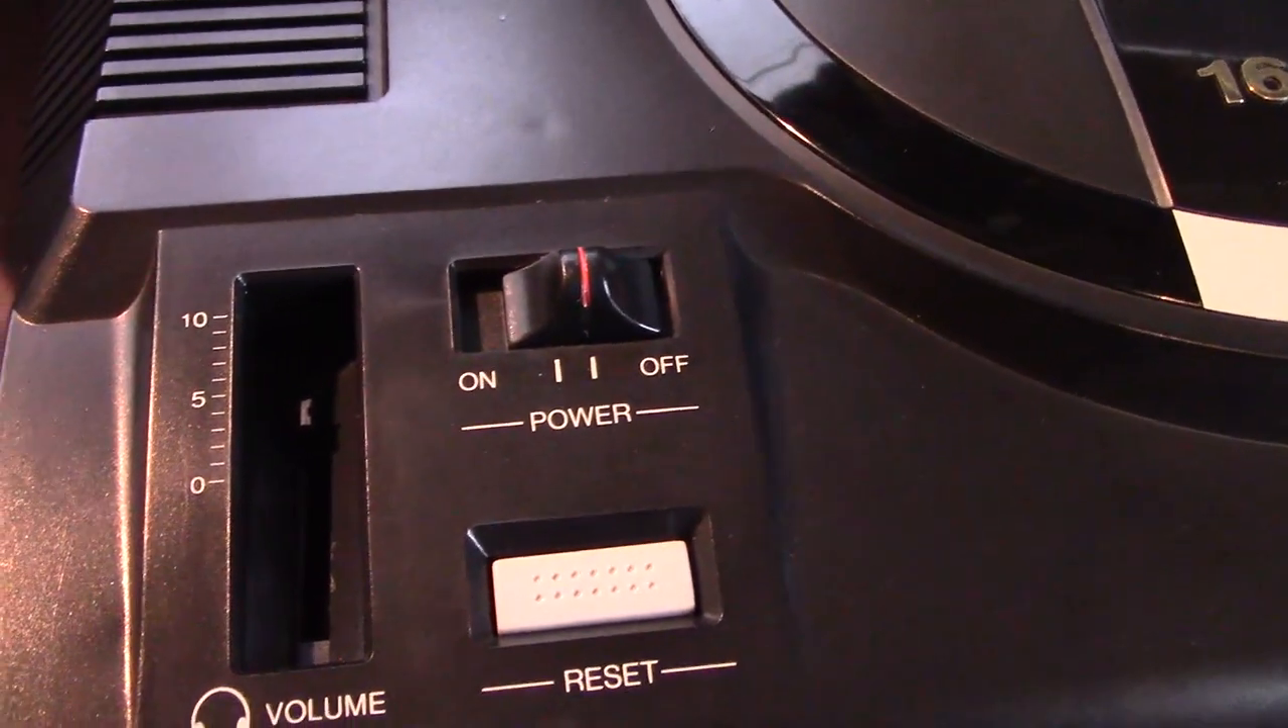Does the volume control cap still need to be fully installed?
Yes.